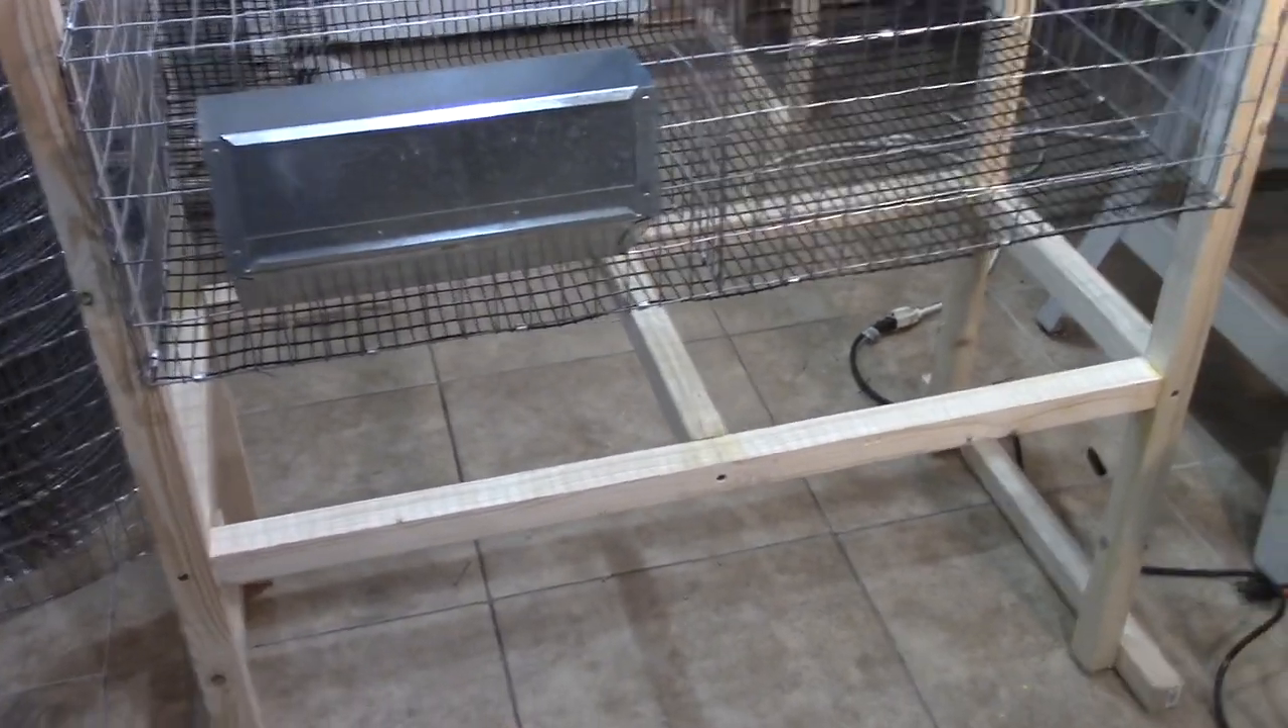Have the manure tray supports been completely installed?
Yes.